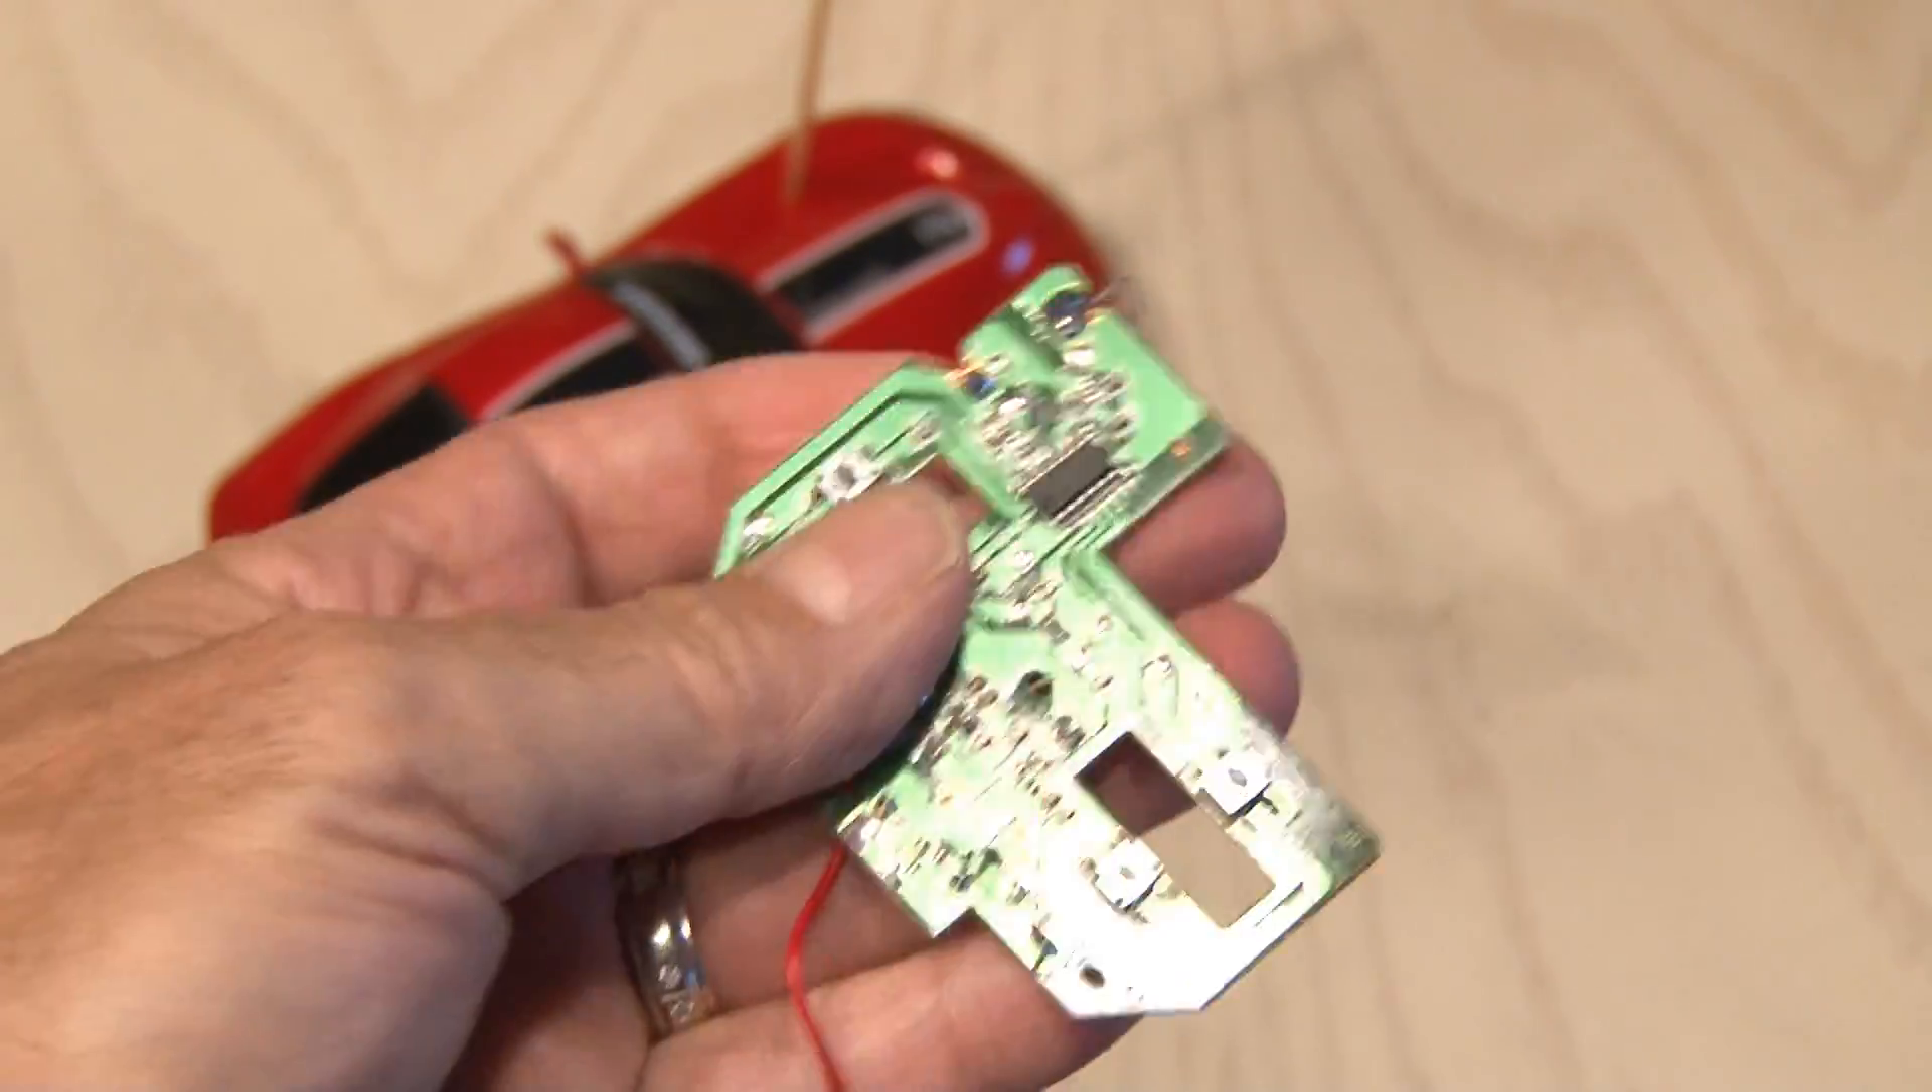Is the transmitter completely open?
Yes.